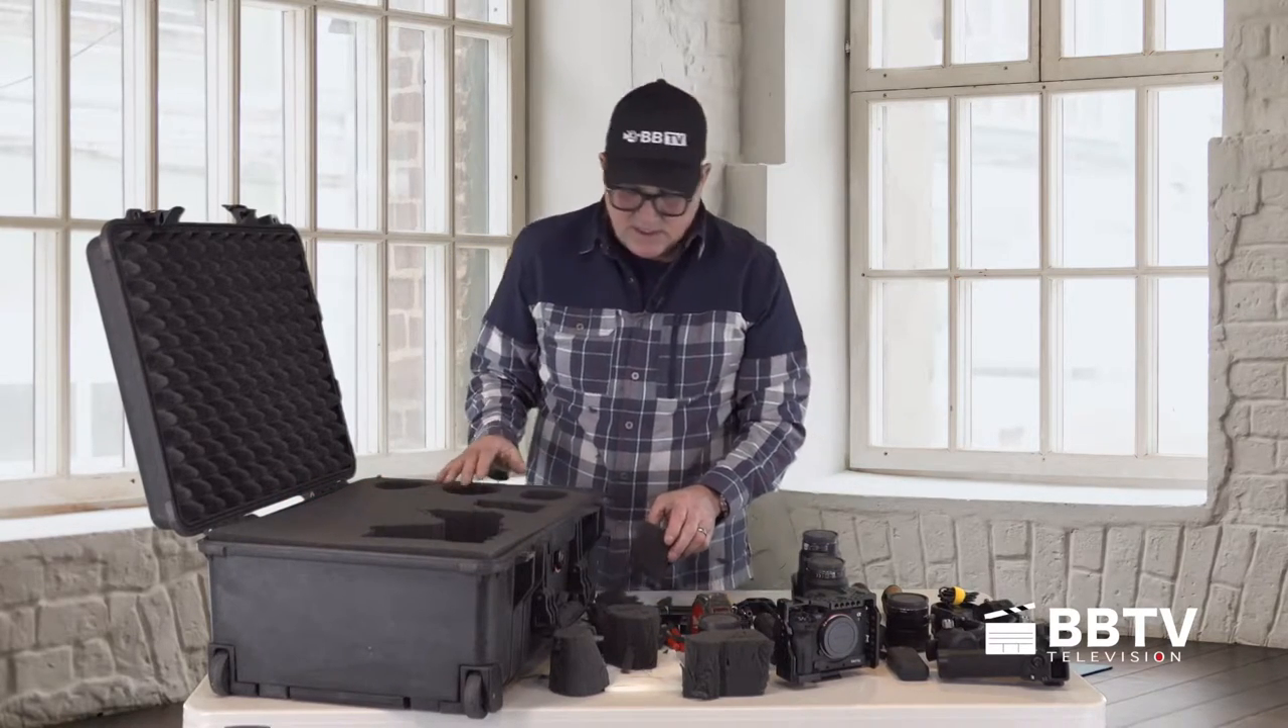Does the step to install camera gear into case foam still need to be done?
Yes.